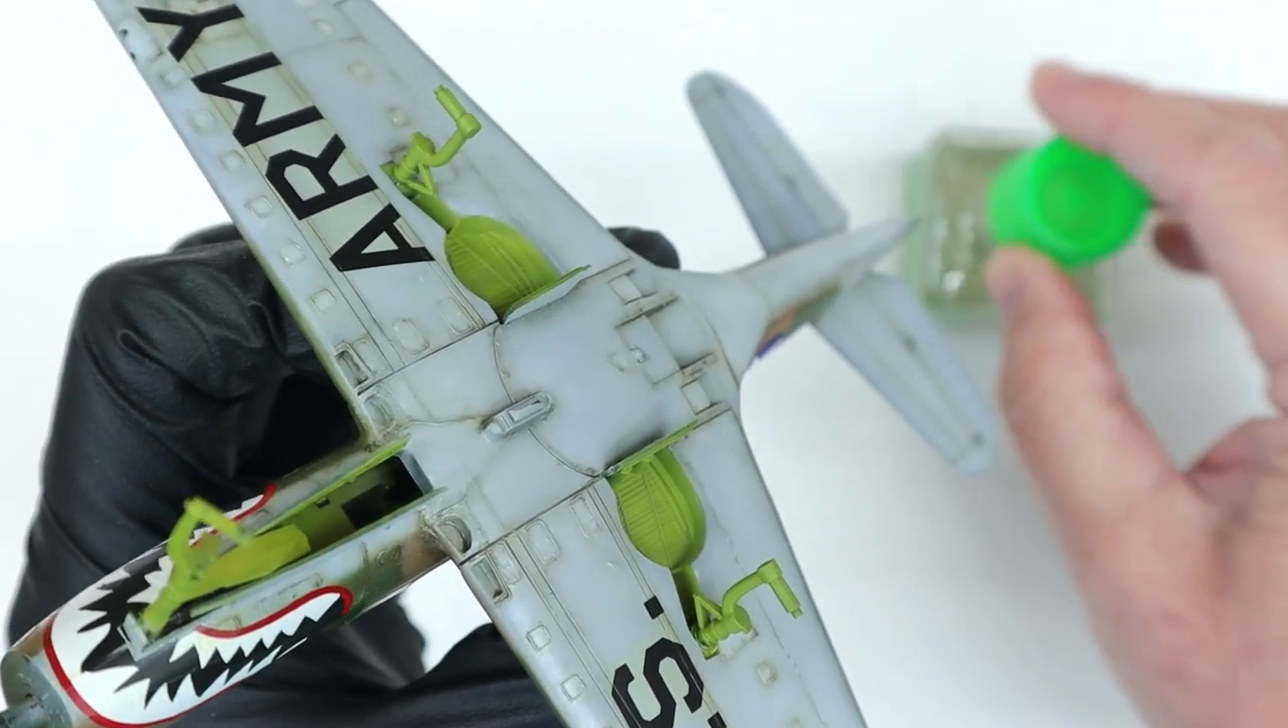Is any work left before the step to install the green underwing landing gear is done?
No.